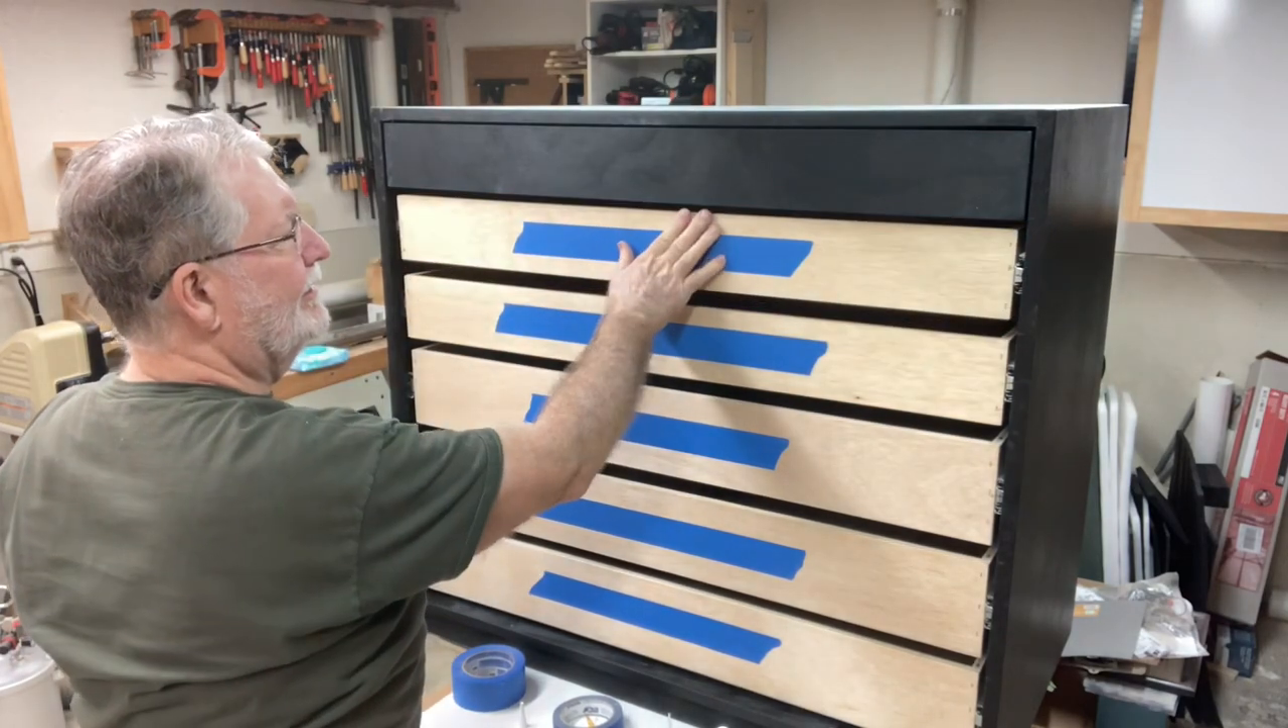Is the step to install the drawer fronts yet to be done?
Yes.